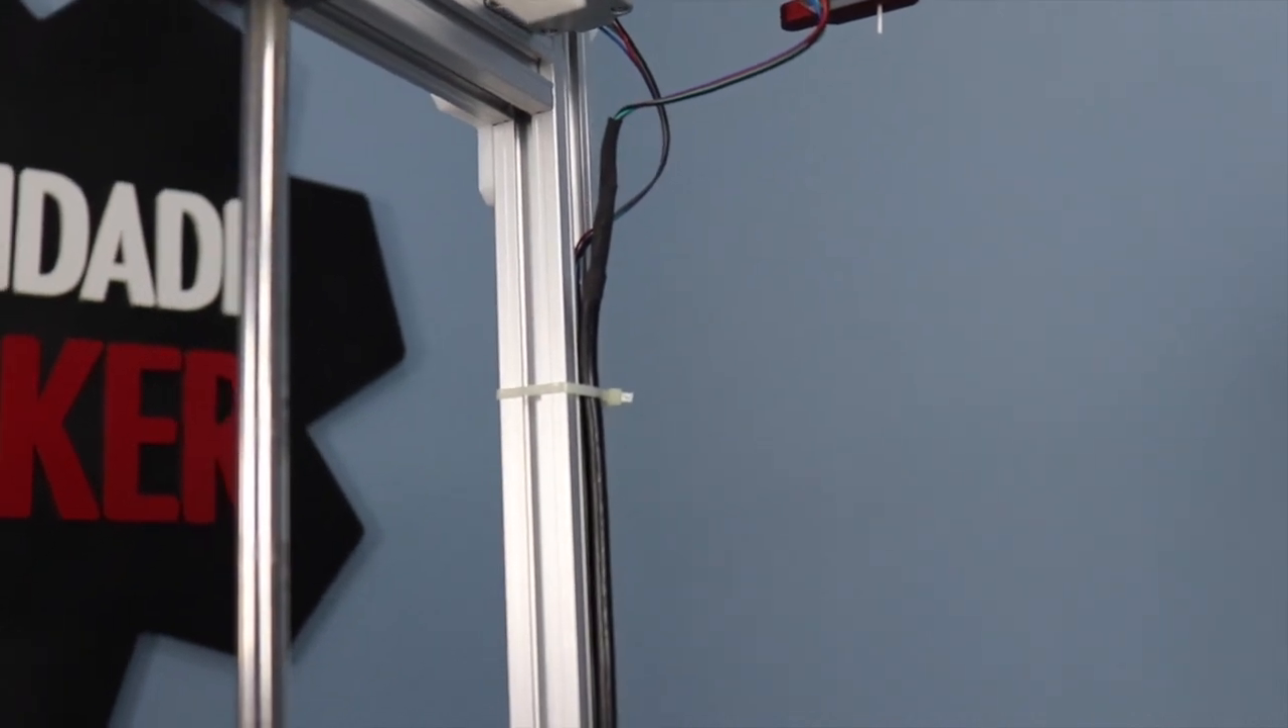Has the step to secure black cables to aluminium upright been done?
Yes.